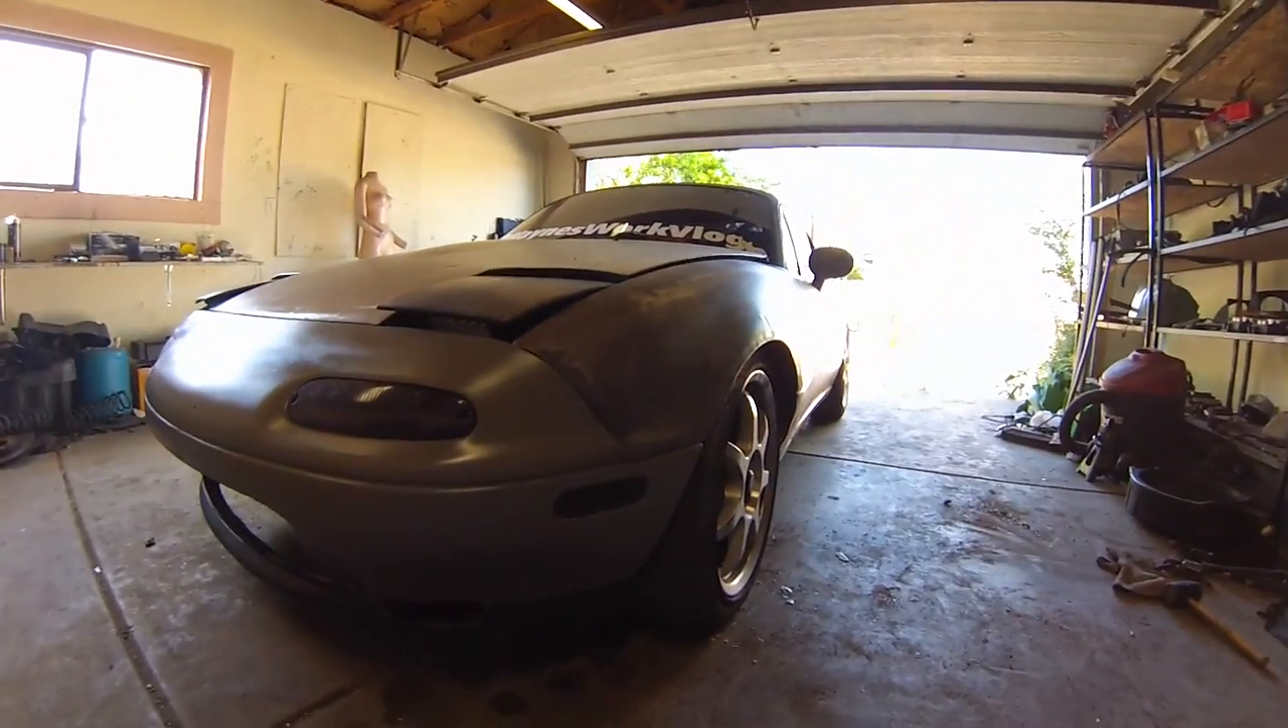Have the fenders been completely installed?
Yes.